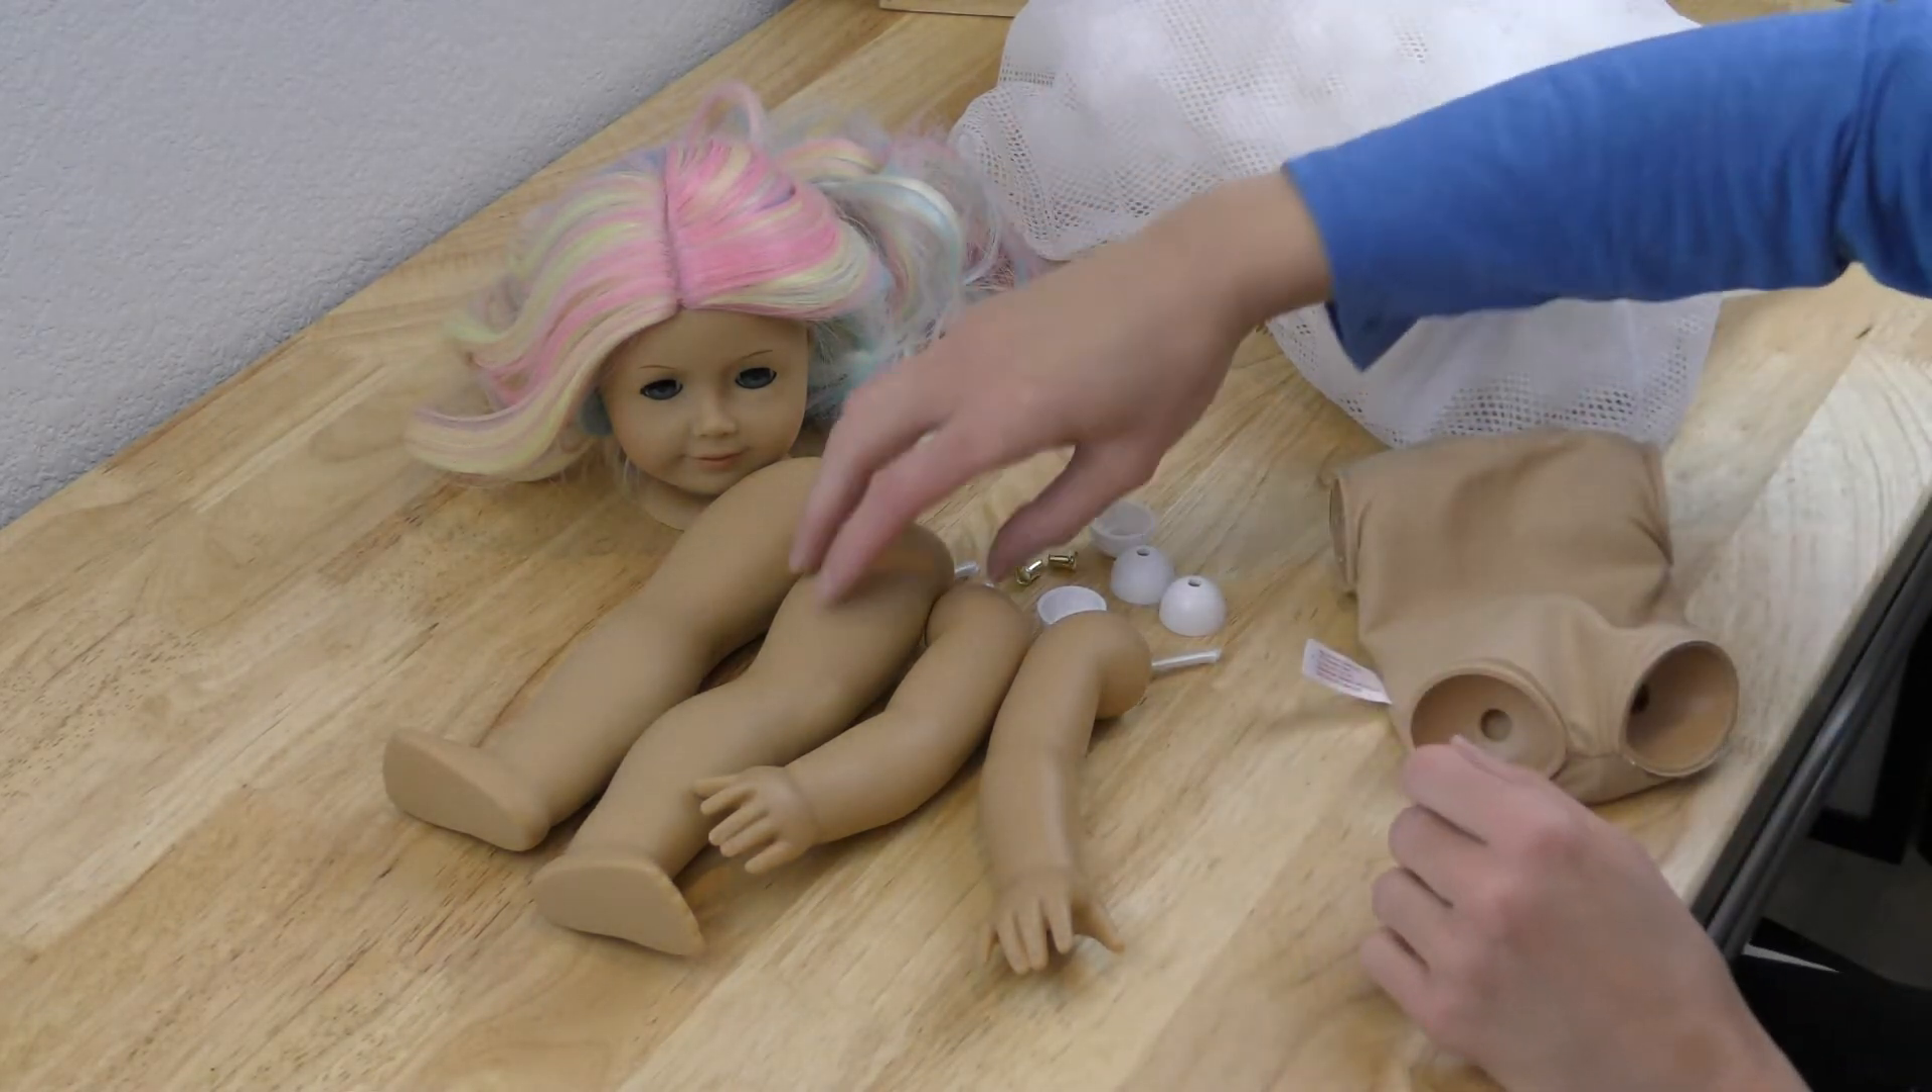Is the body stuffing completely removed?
Yes.